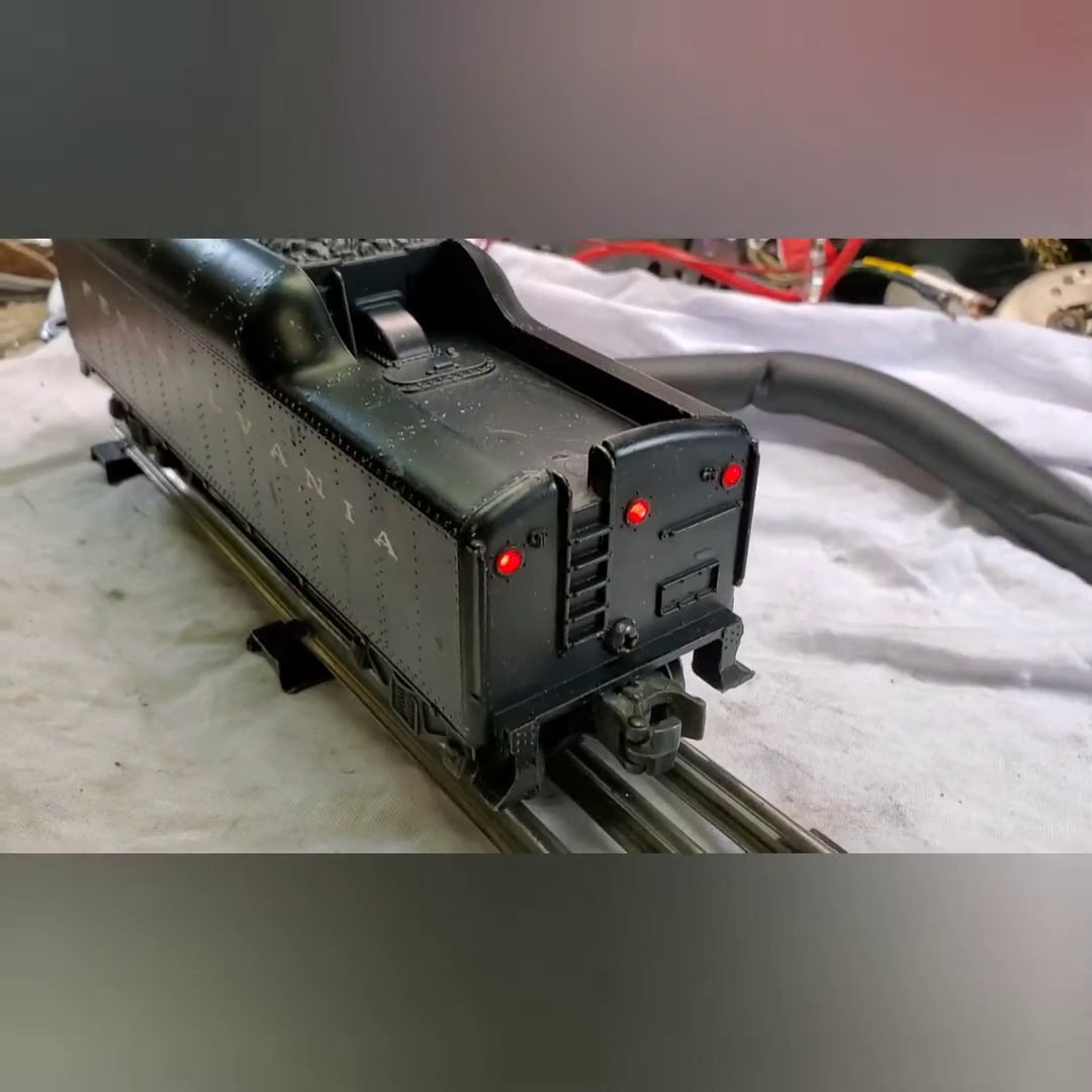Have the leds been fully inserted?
Yes.